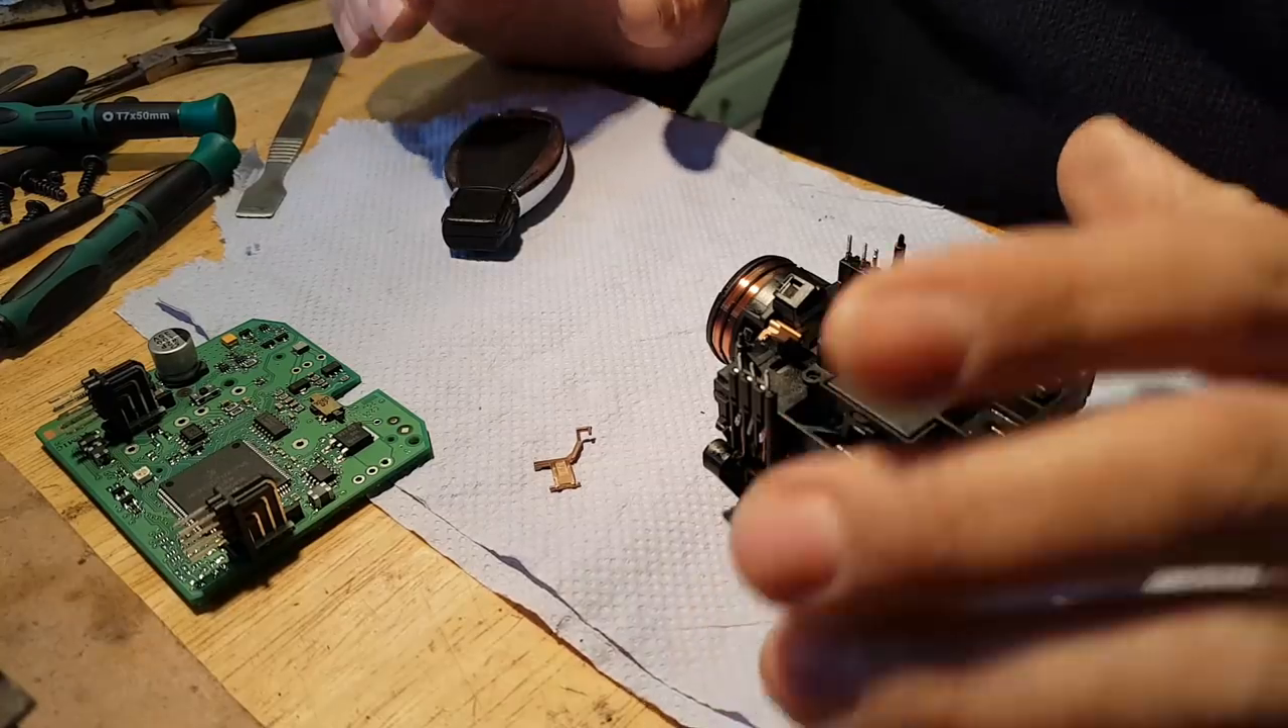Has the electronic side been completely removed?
Yes.